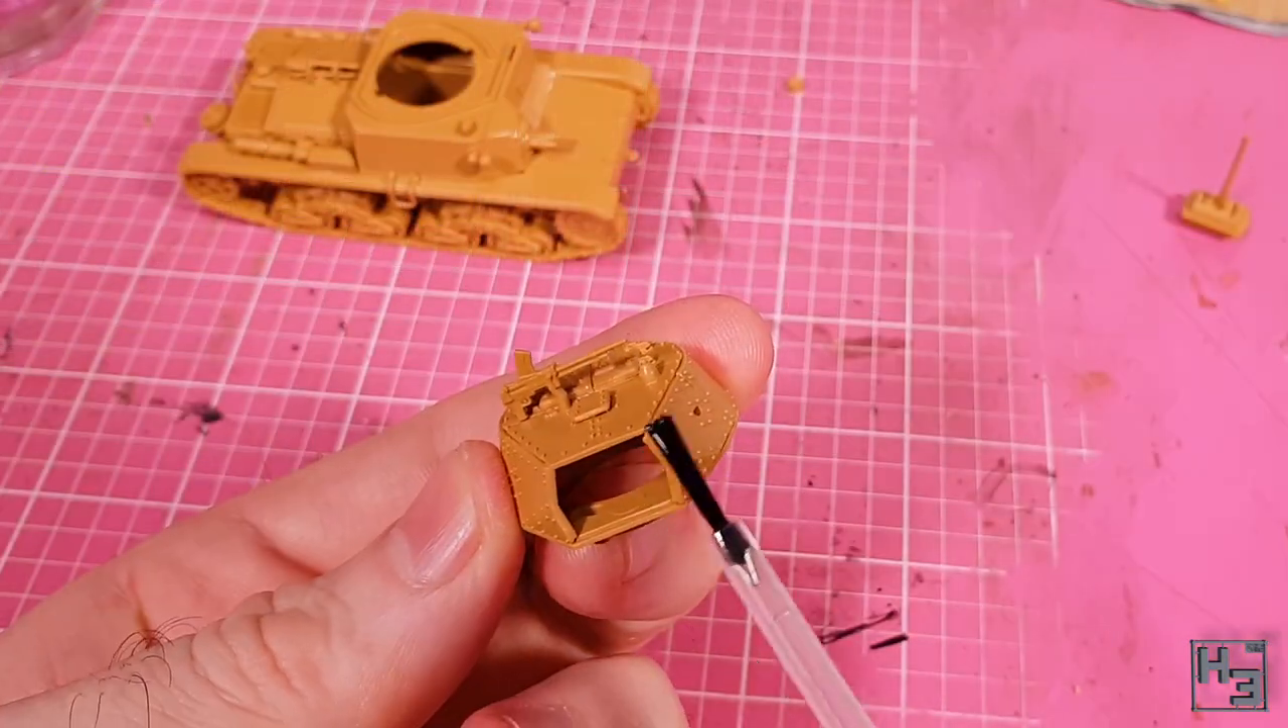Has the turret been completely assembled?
No.